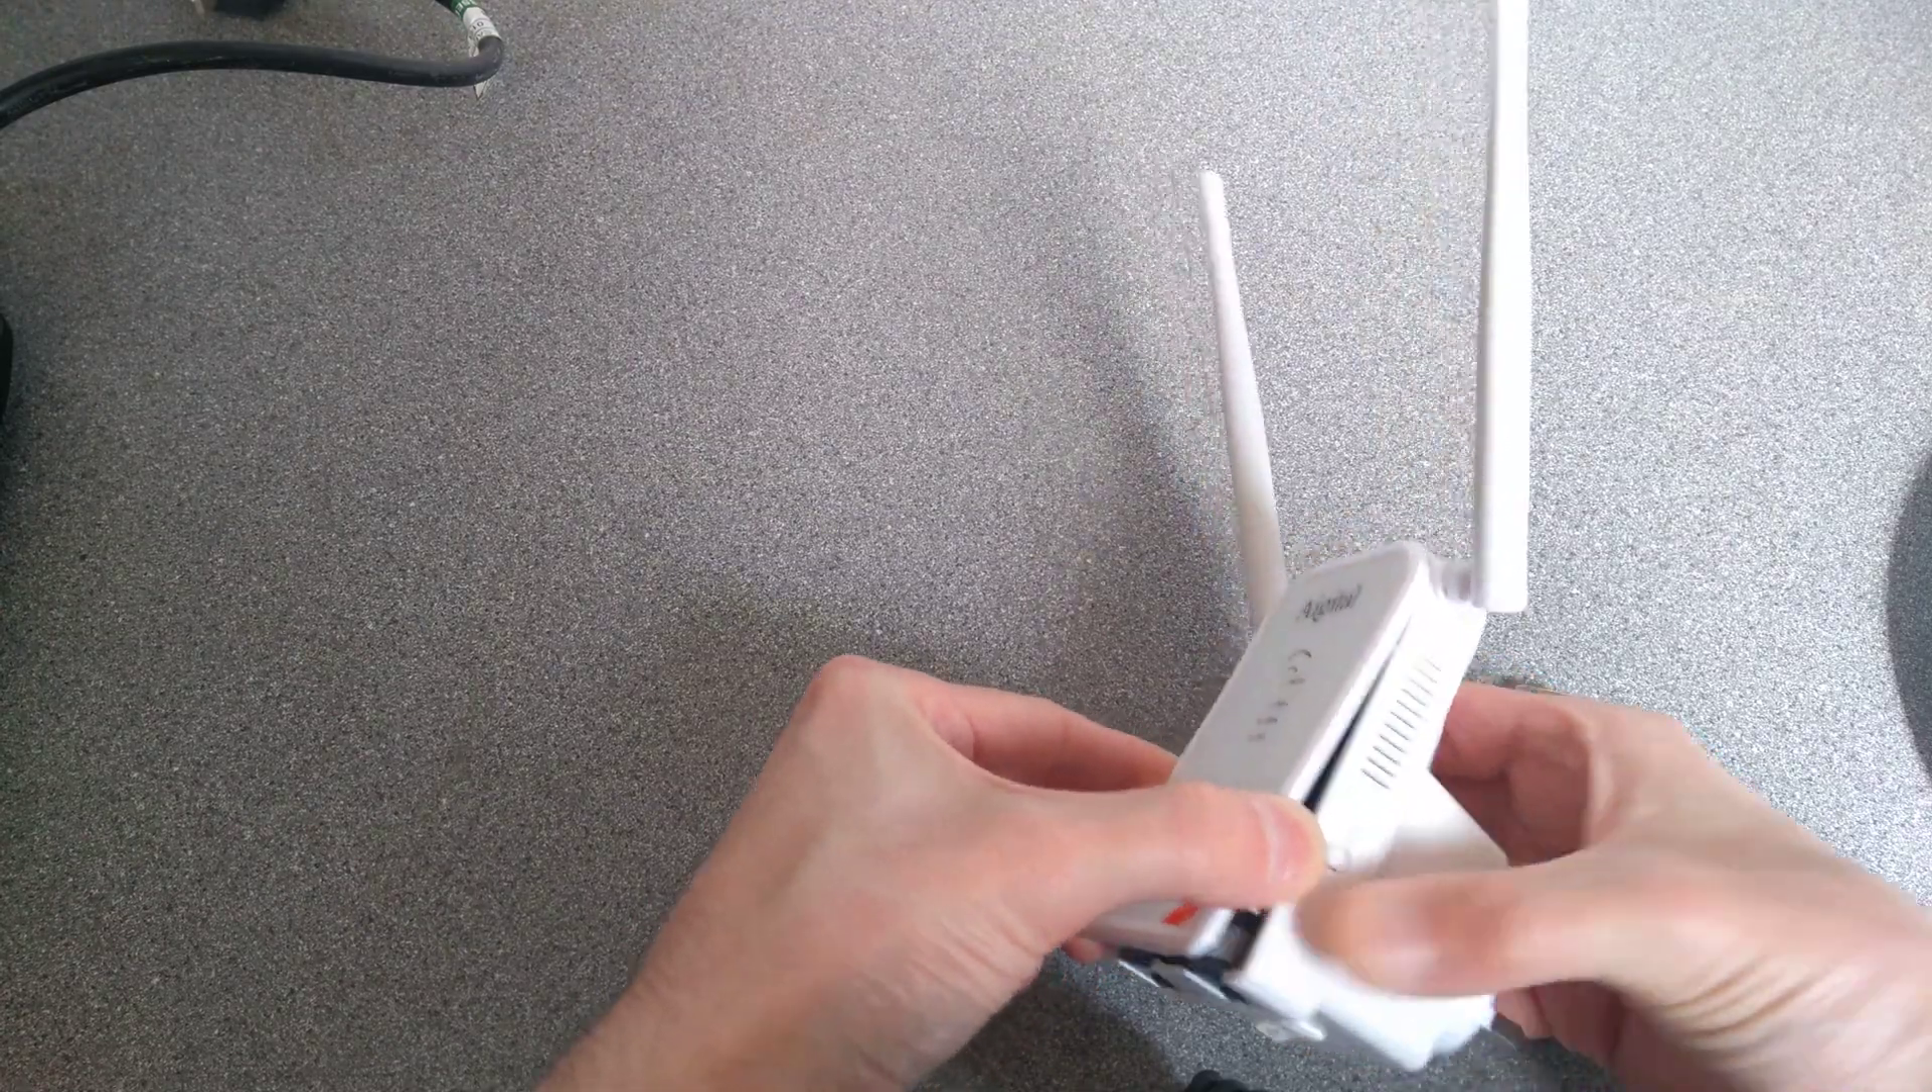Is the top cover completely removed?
No.